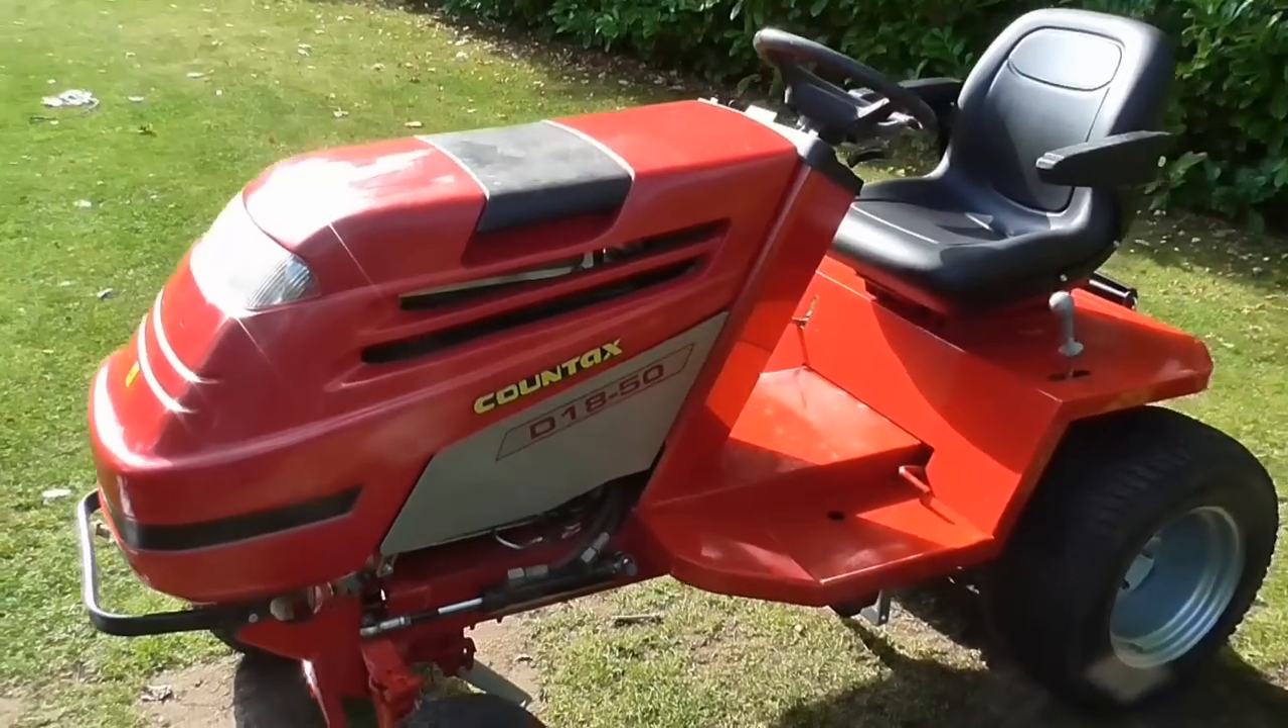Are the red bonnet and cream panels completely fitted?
Yes.